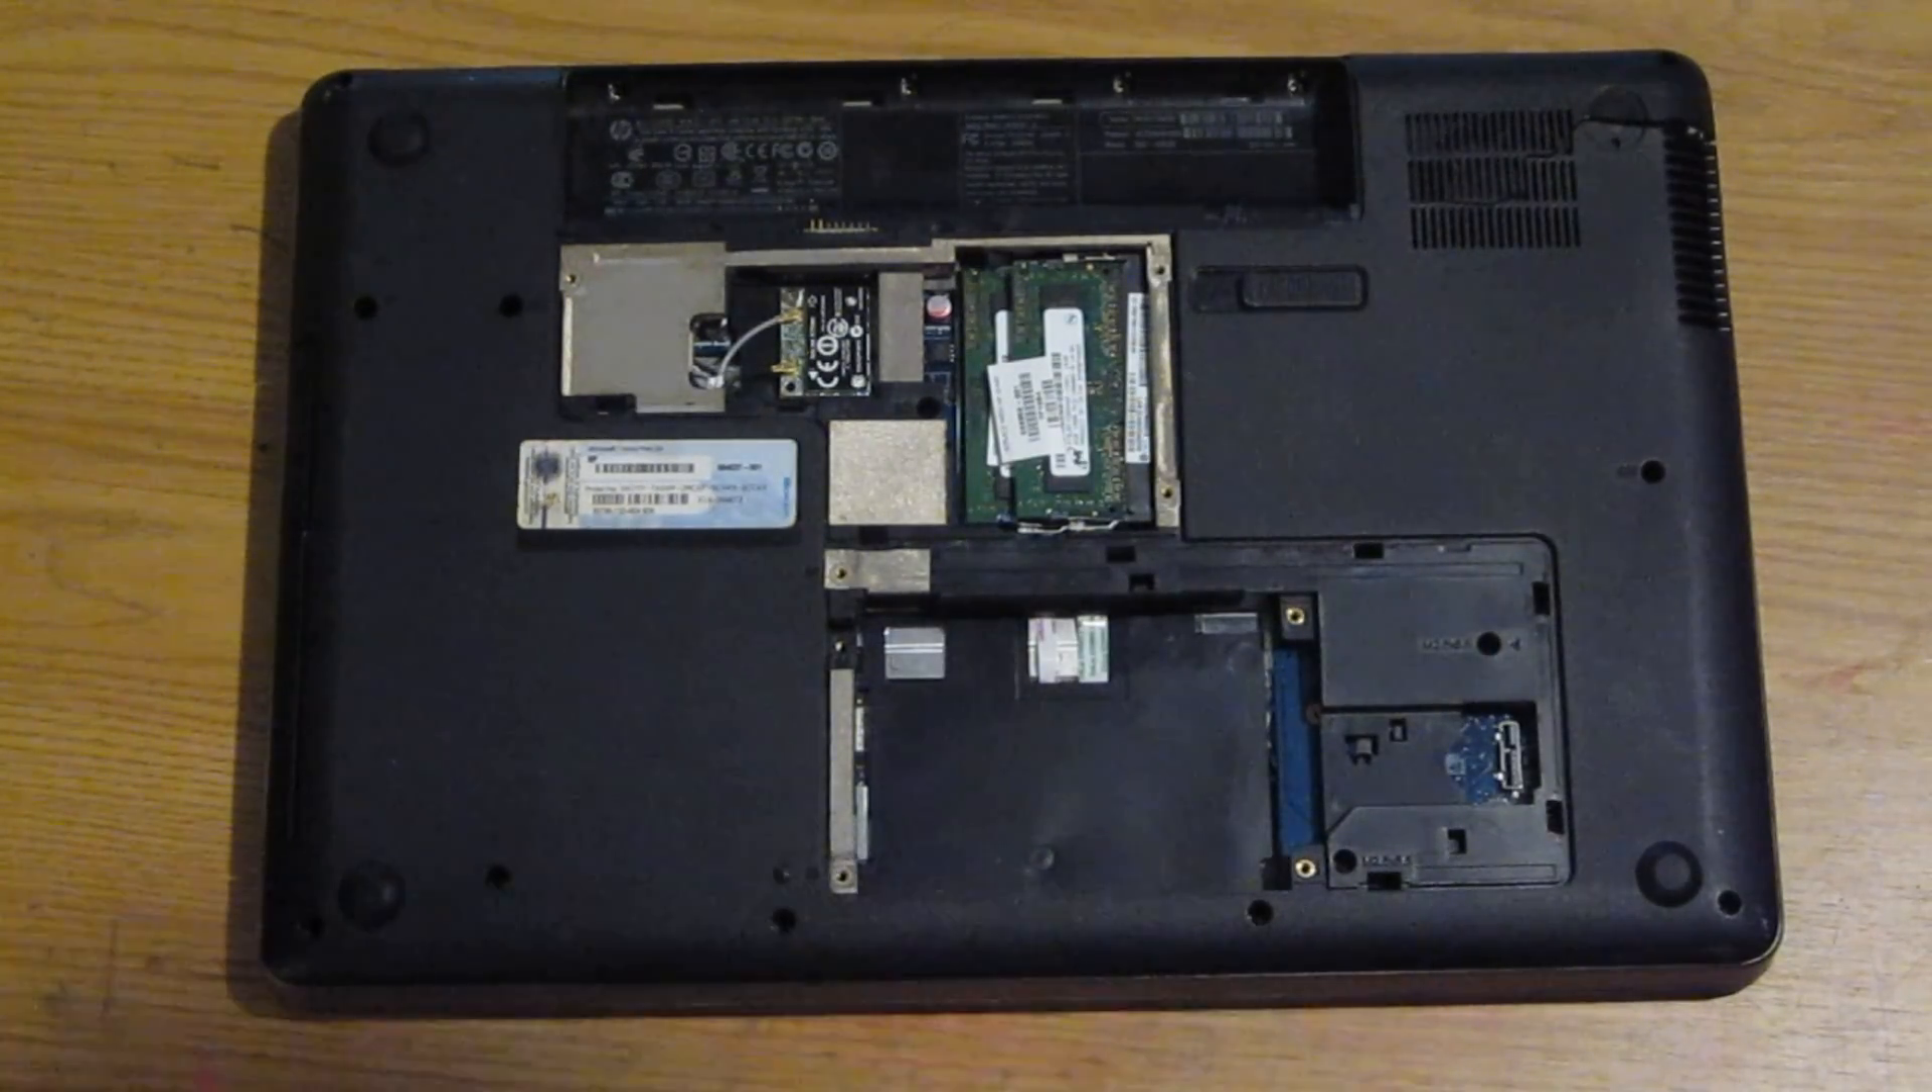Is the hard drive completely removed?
Yes.